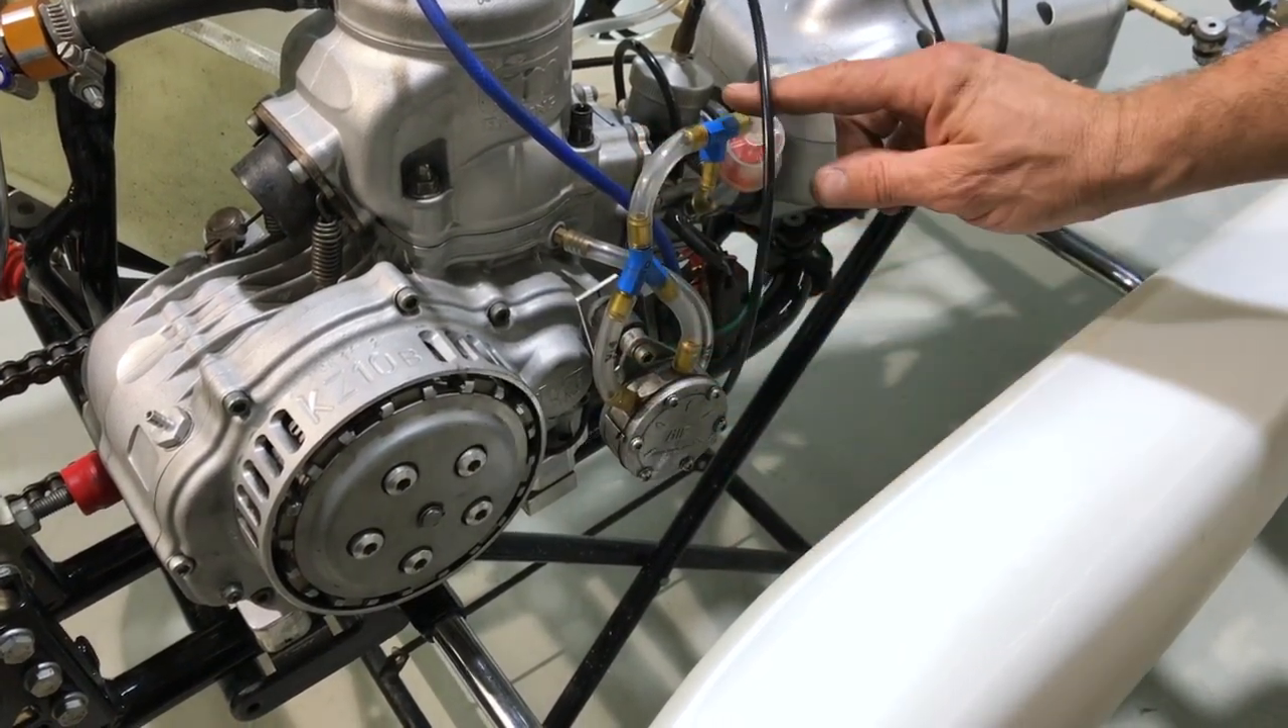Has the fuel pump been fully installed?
Yes.